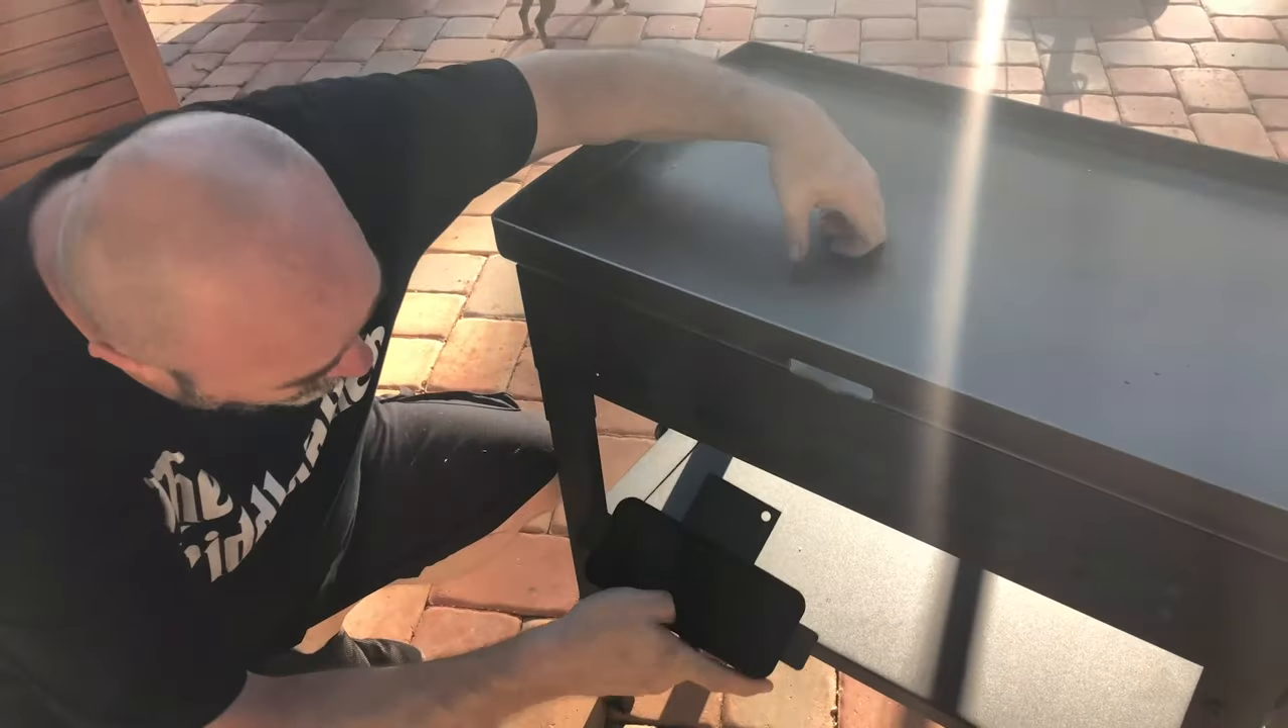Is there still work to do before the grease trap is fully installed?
Yes.